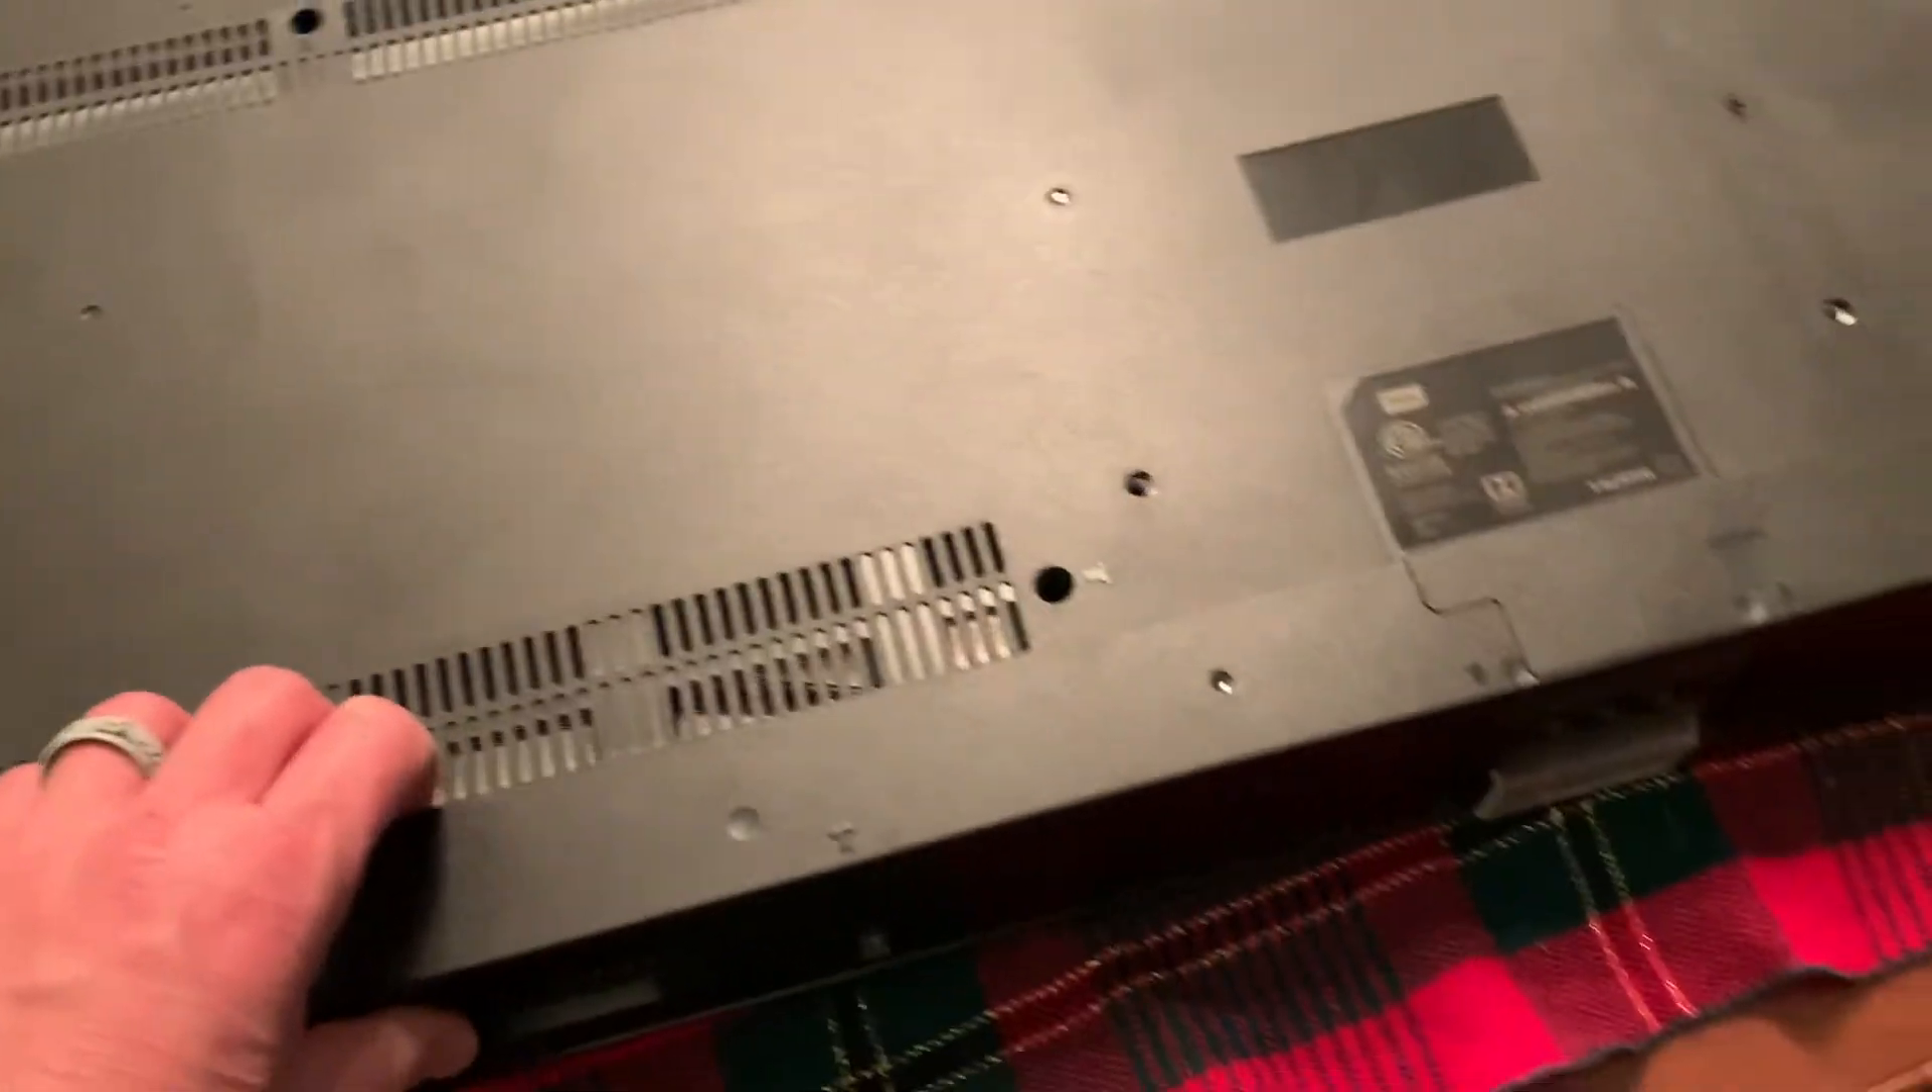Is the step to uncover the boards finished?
No.